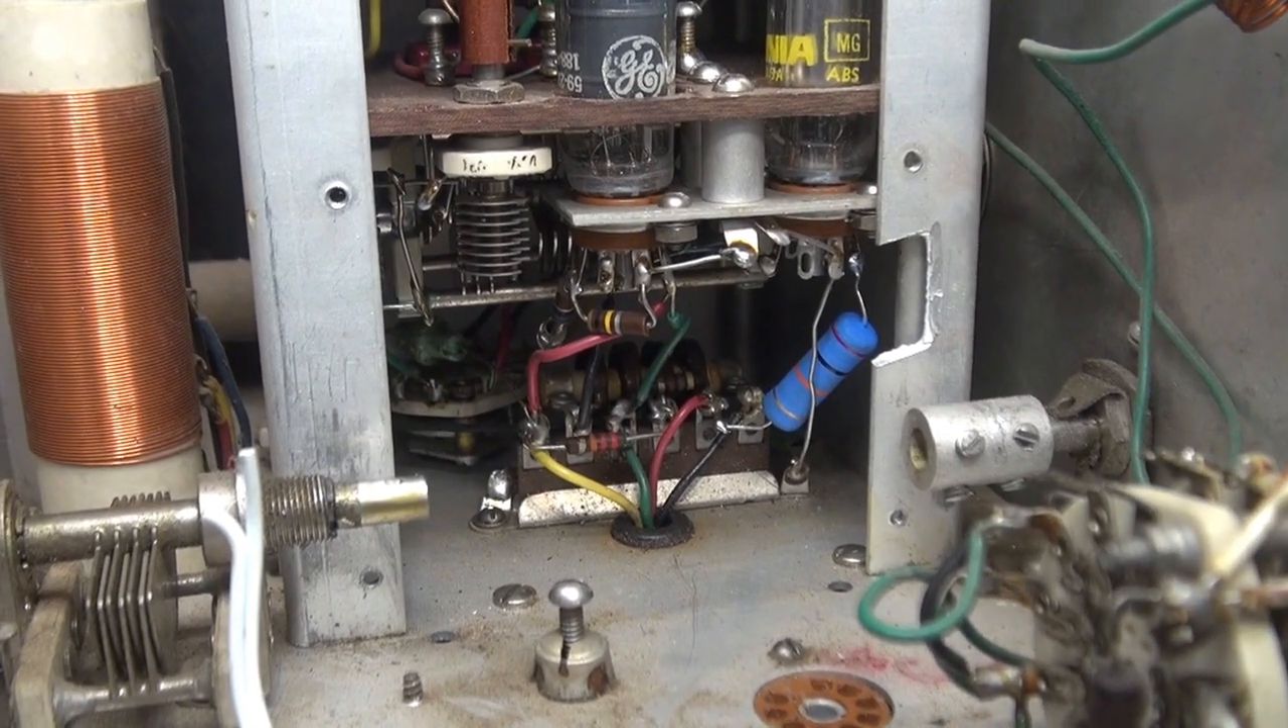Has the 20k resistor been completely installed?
Yes.